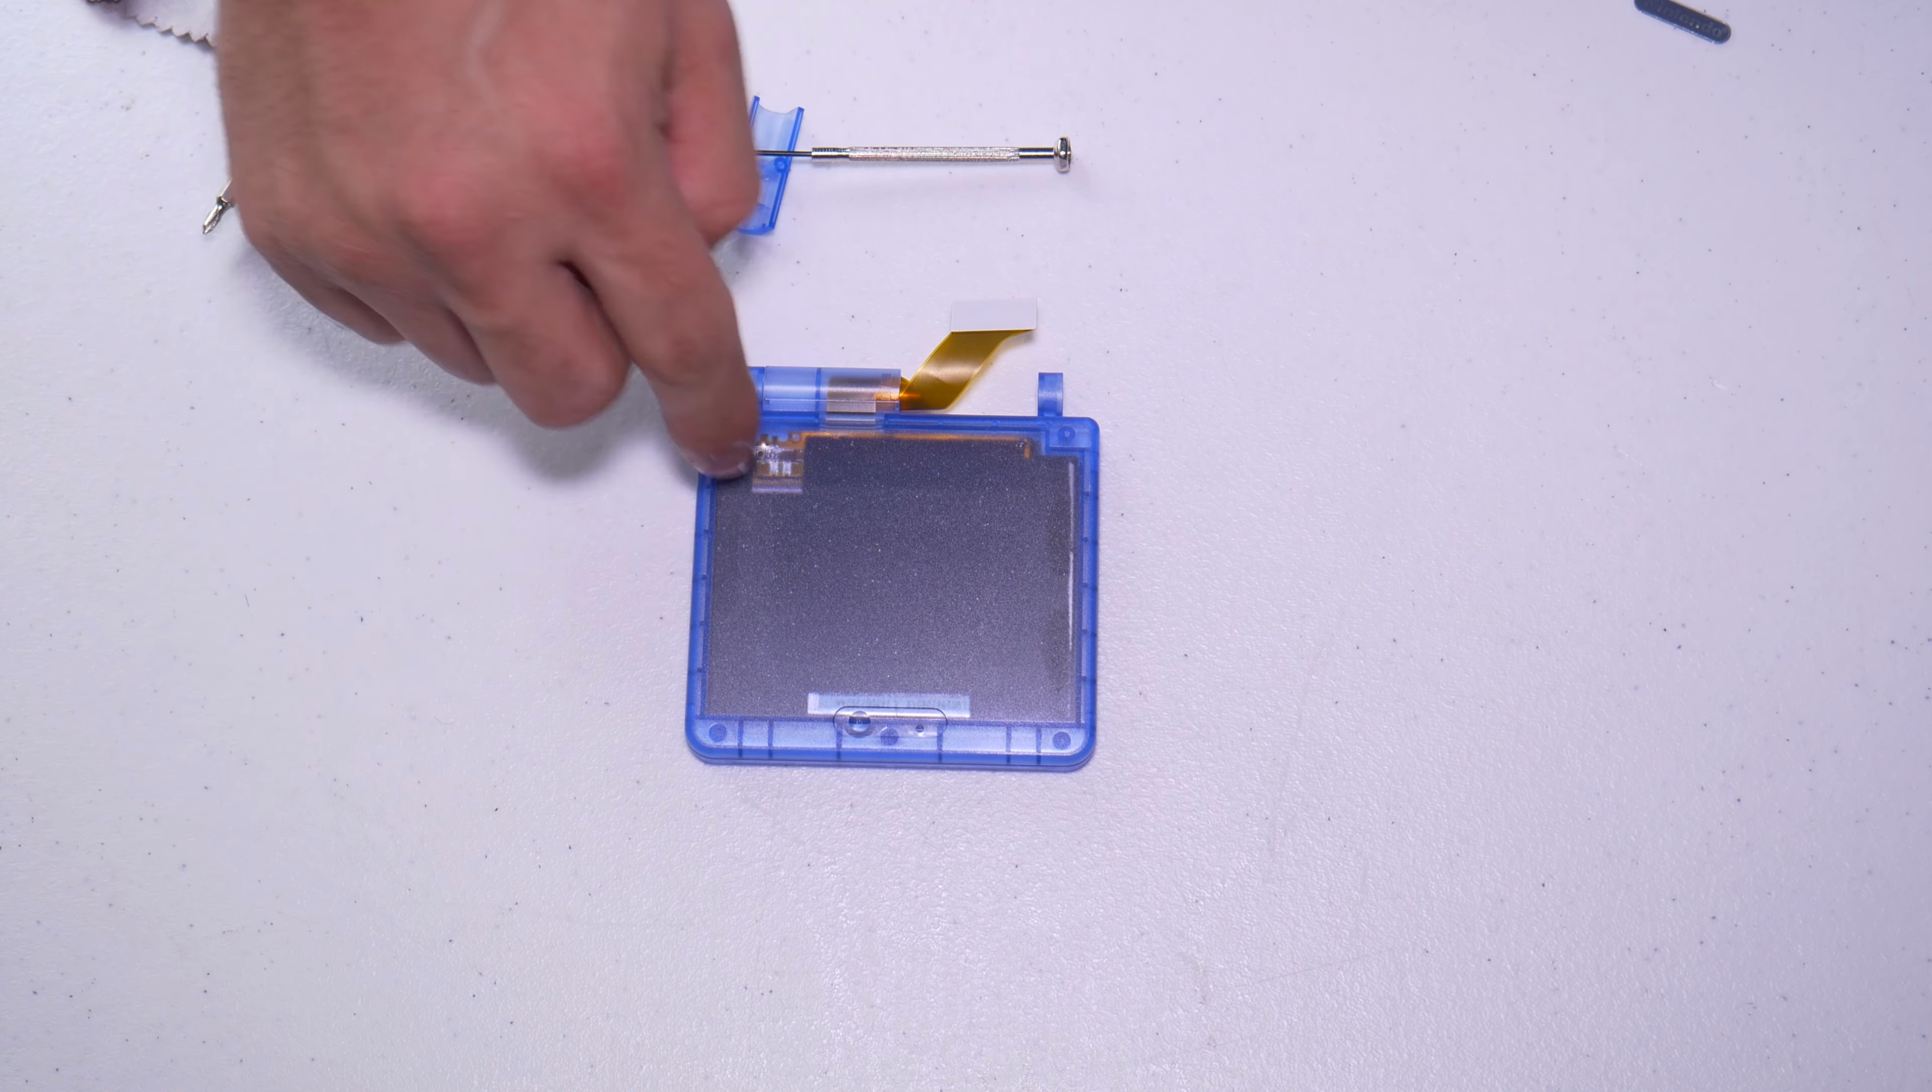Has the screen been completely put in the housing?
Yes.